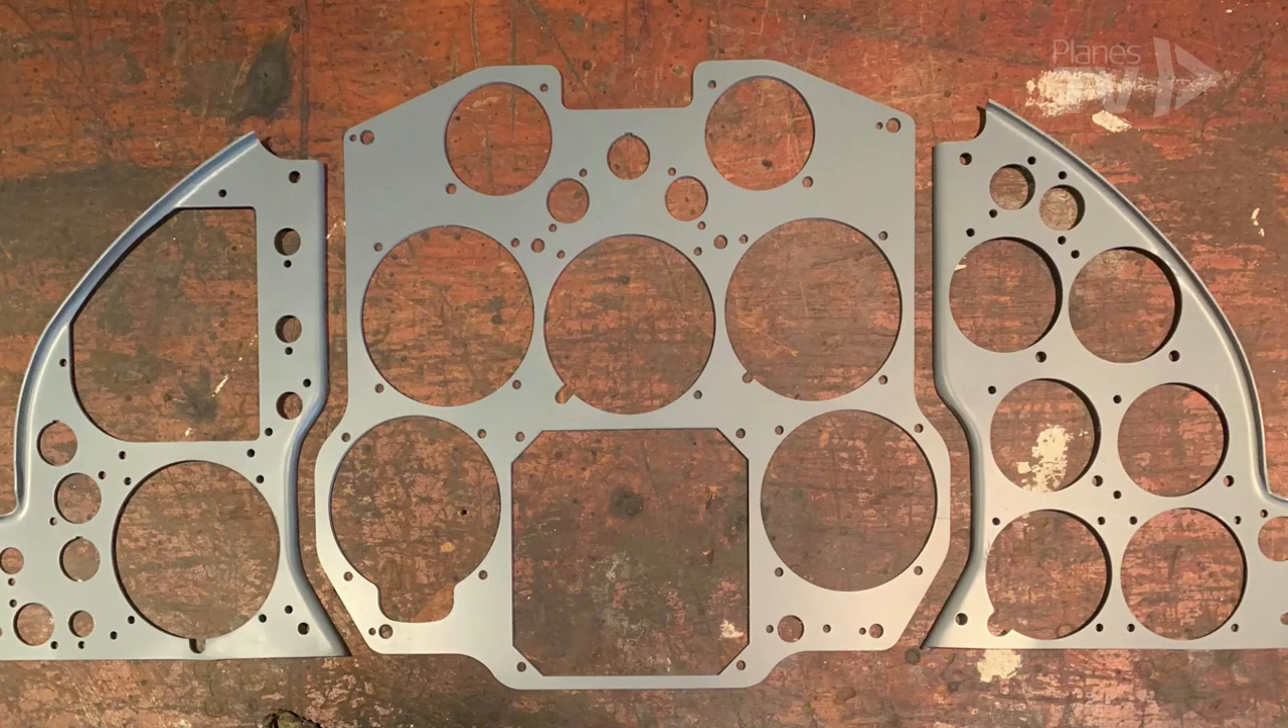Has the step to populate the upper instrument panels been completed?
No.